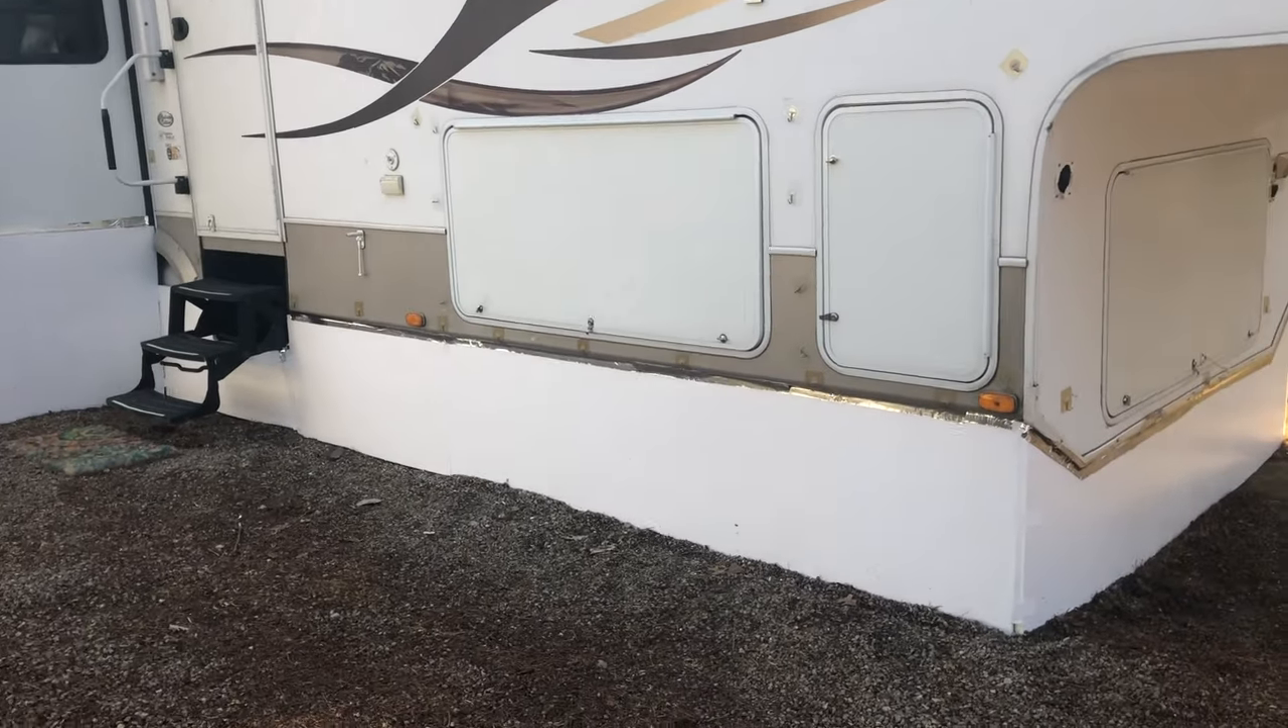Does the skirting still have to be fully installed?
No.